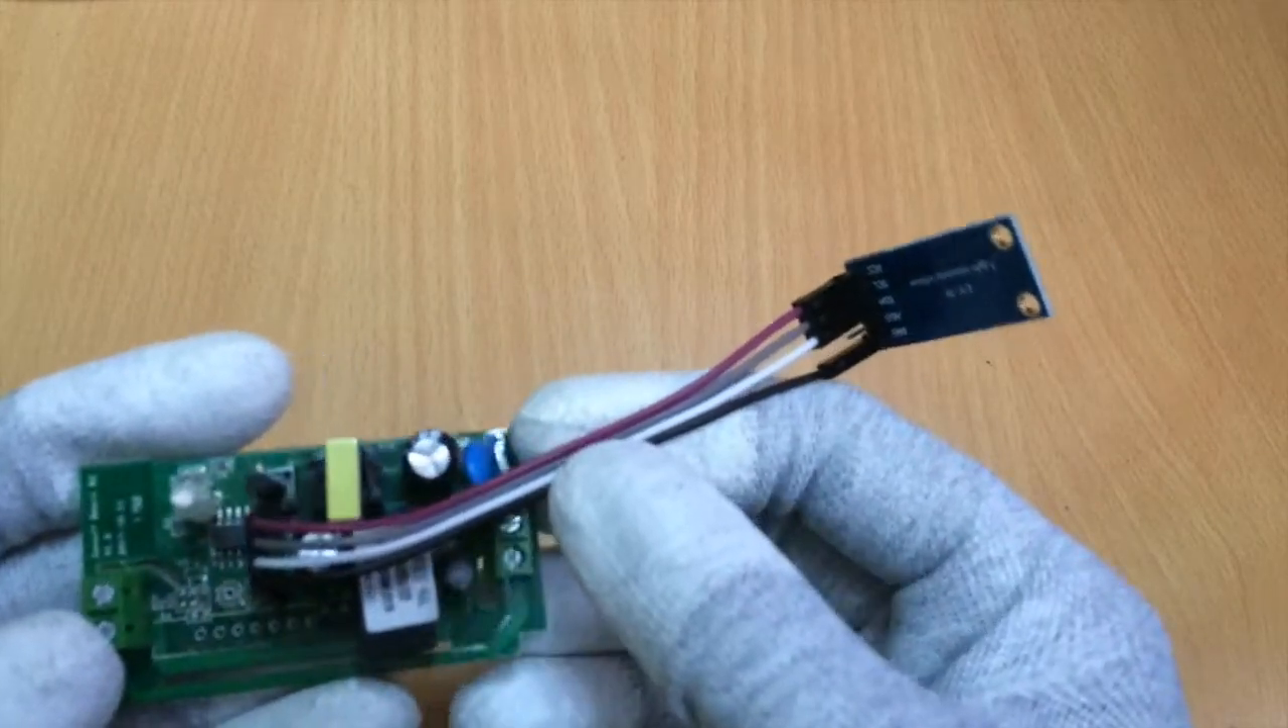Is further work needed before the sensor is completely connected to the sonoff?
No.